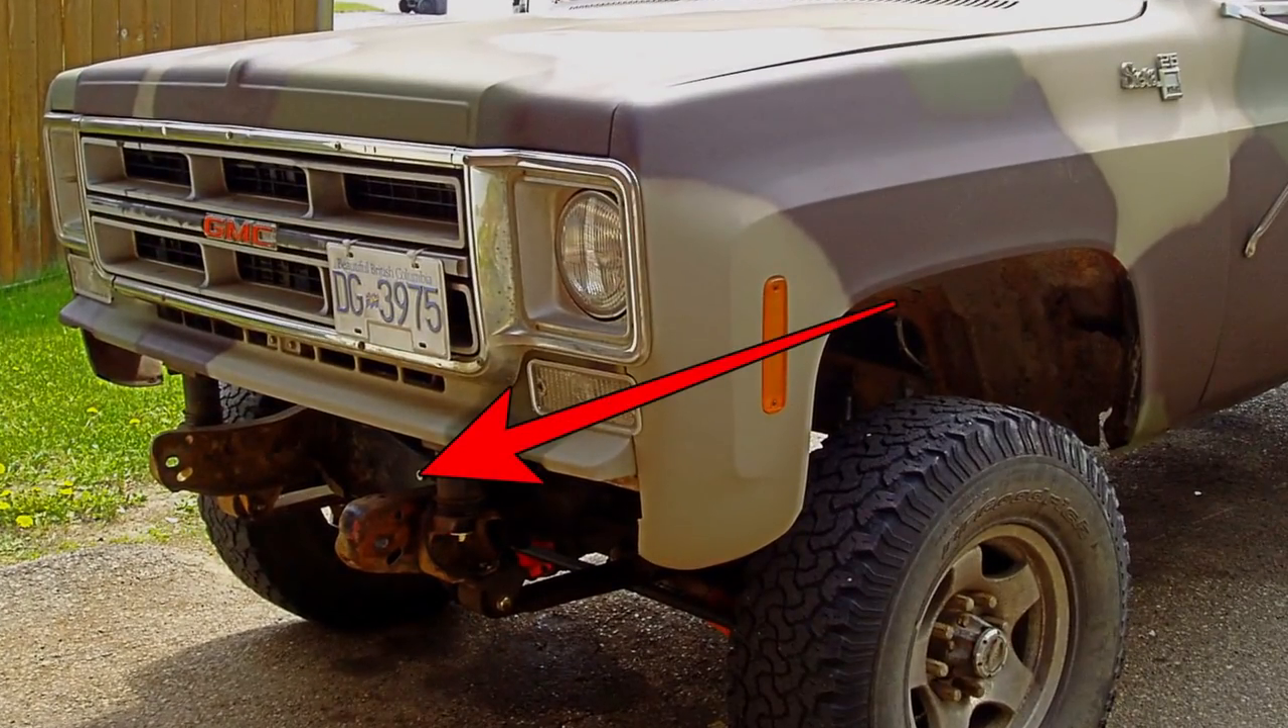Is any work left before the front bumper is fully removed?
No.